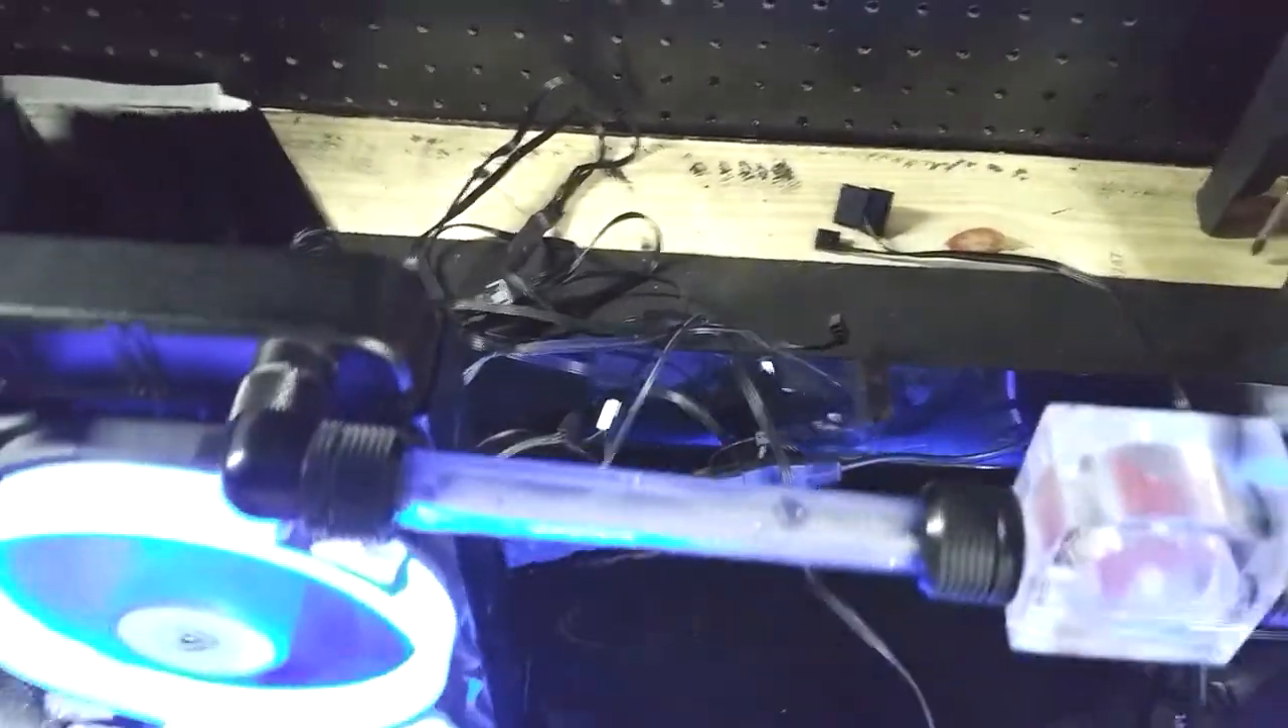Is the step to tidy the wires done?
No.